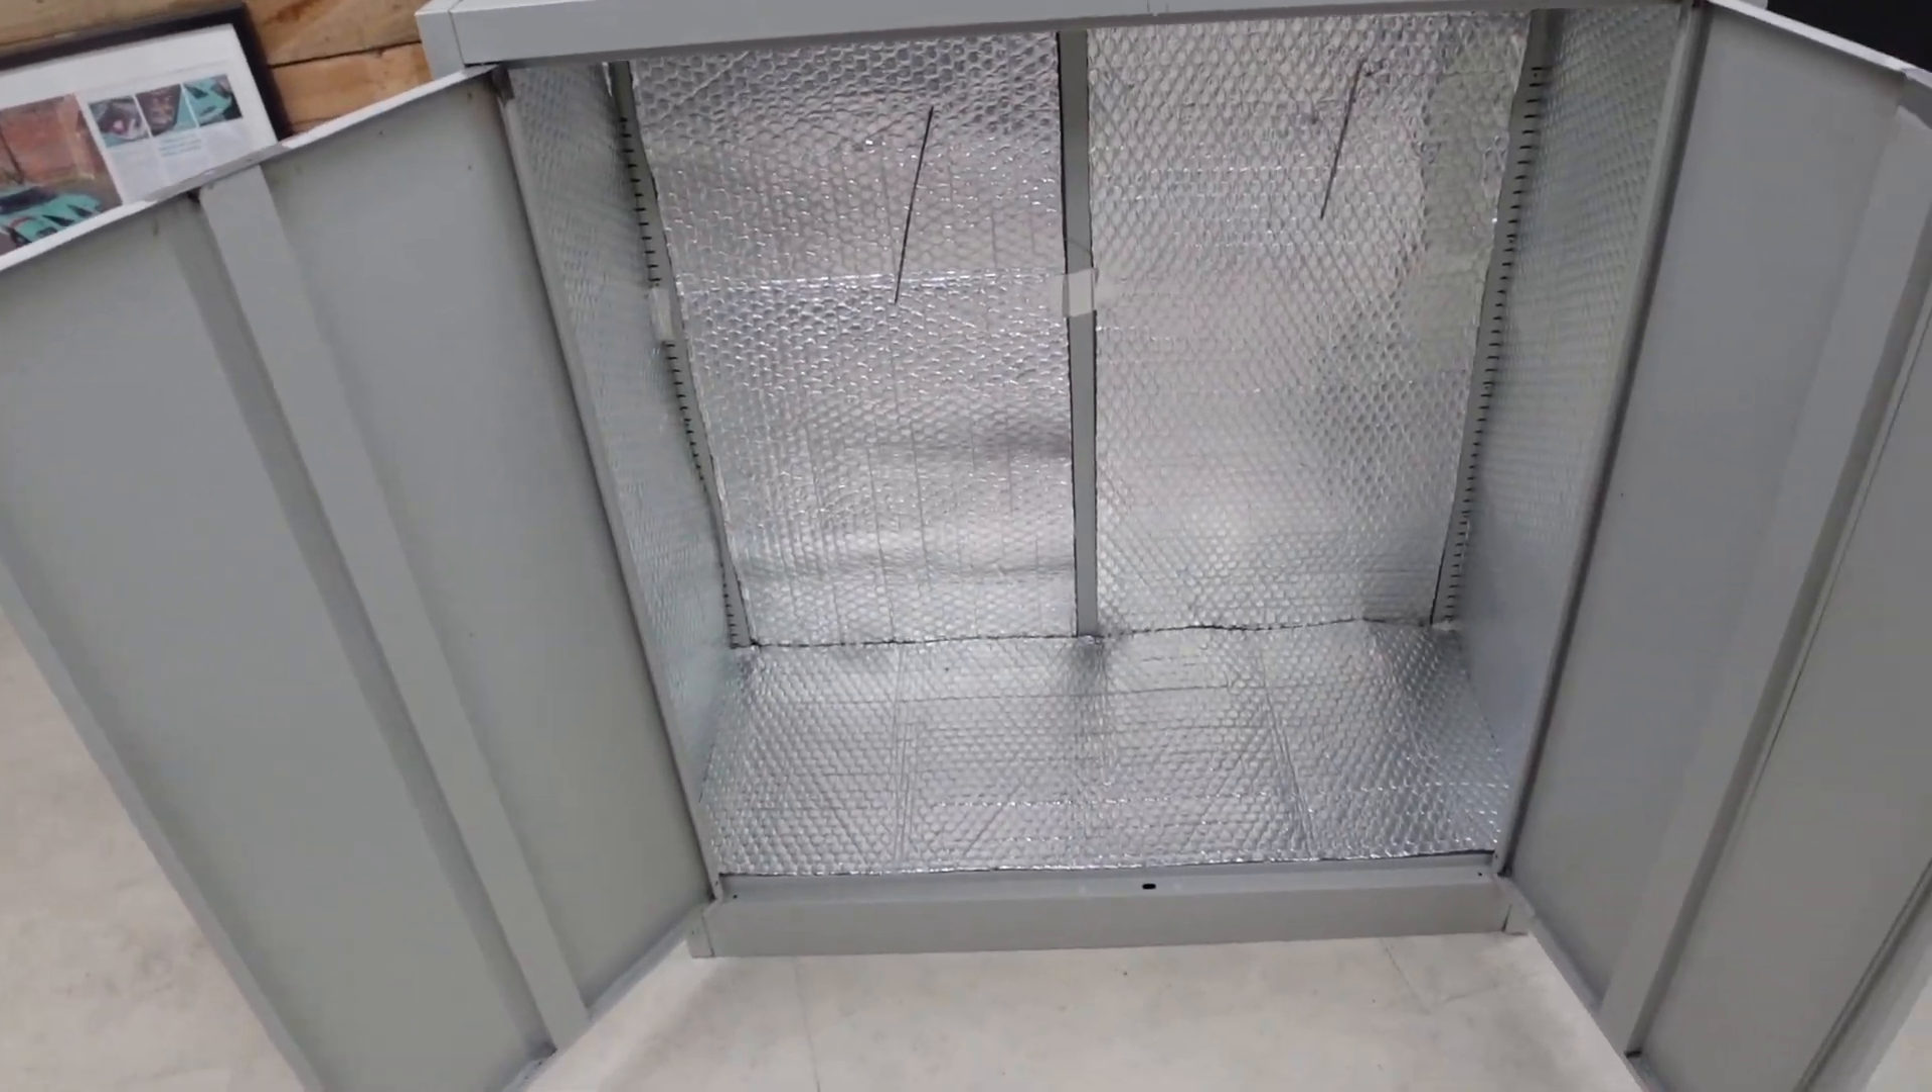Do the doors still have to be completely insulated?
Yes.